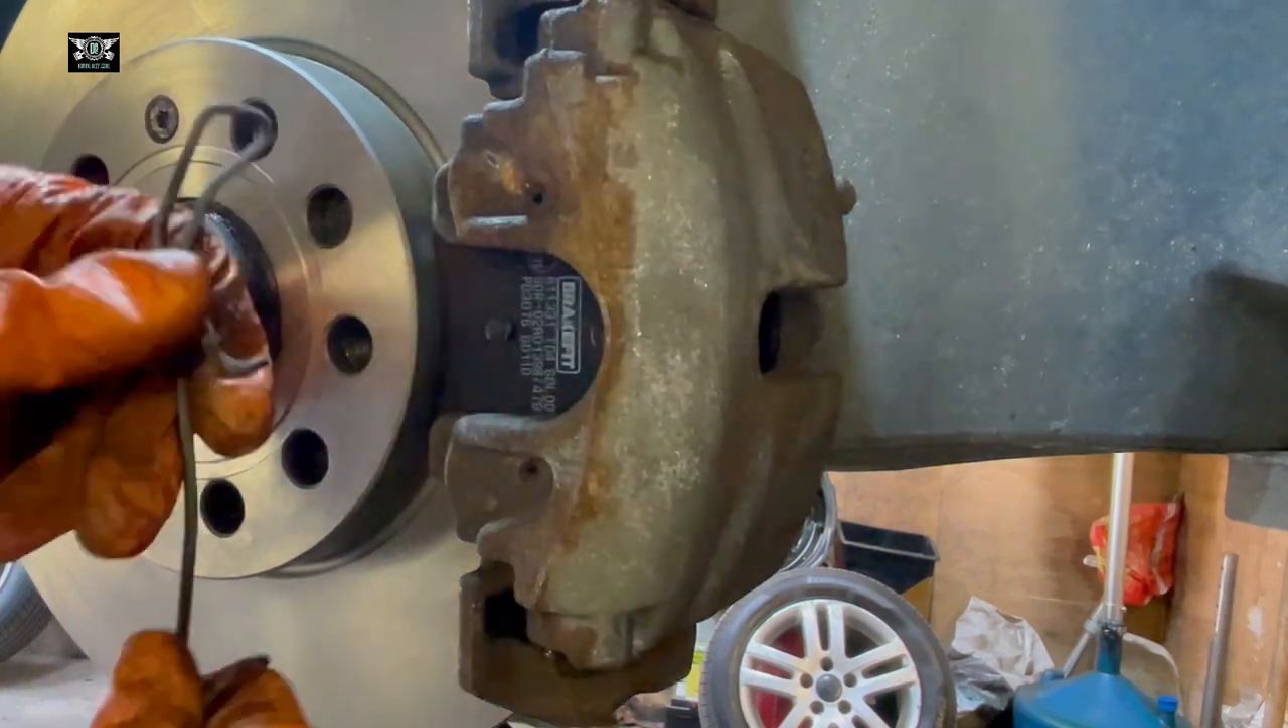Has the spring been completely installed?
No.